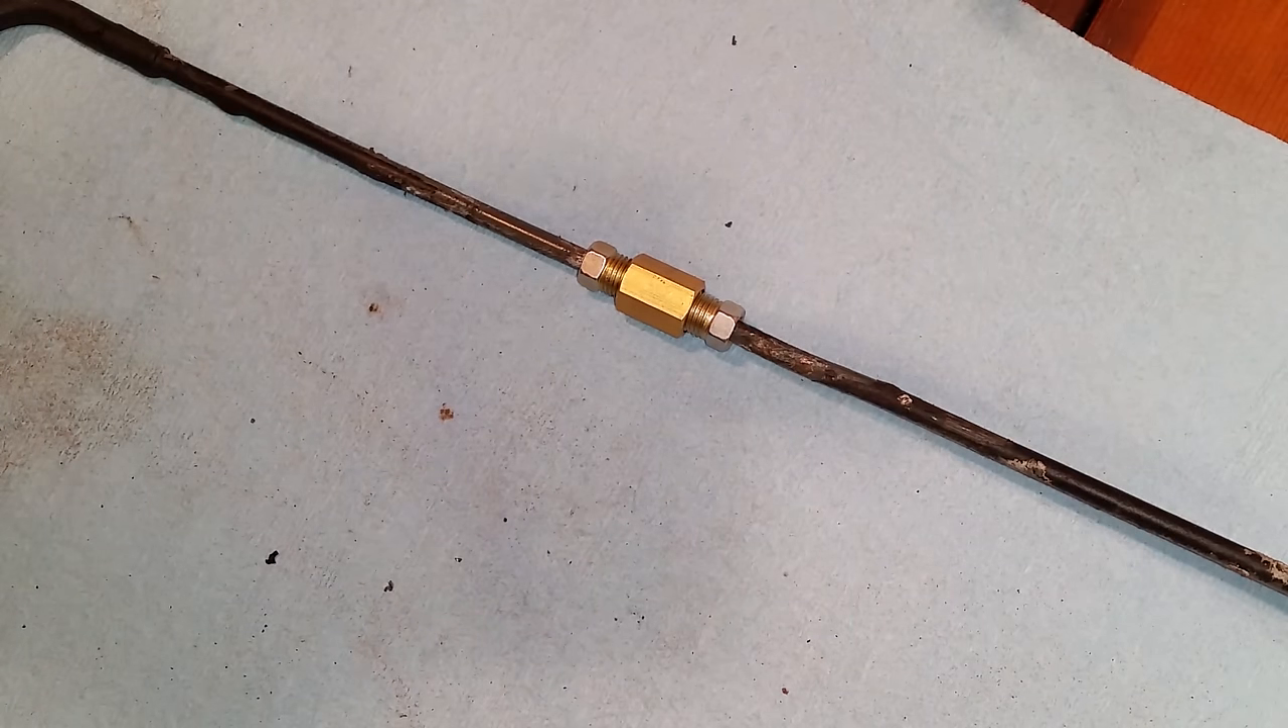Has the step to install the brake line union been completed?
Yes.